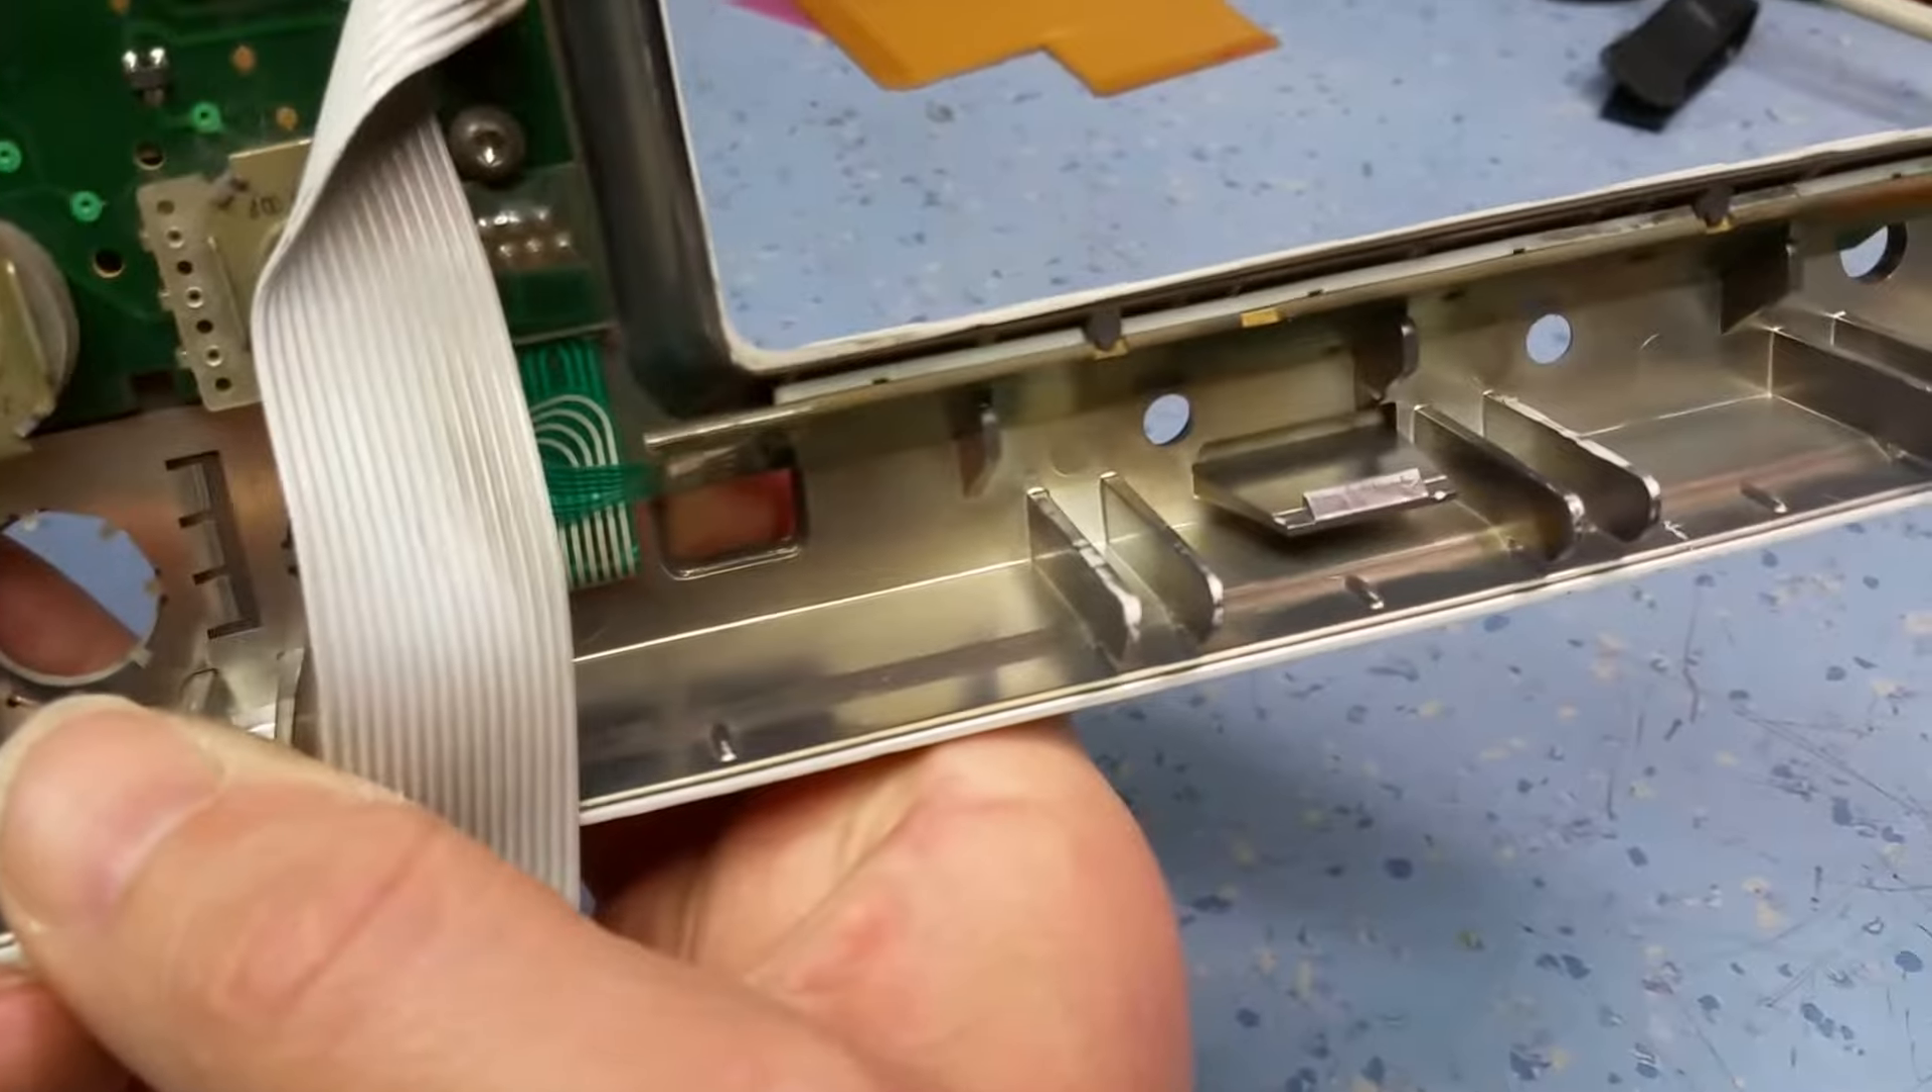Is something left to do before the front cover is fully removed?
No.